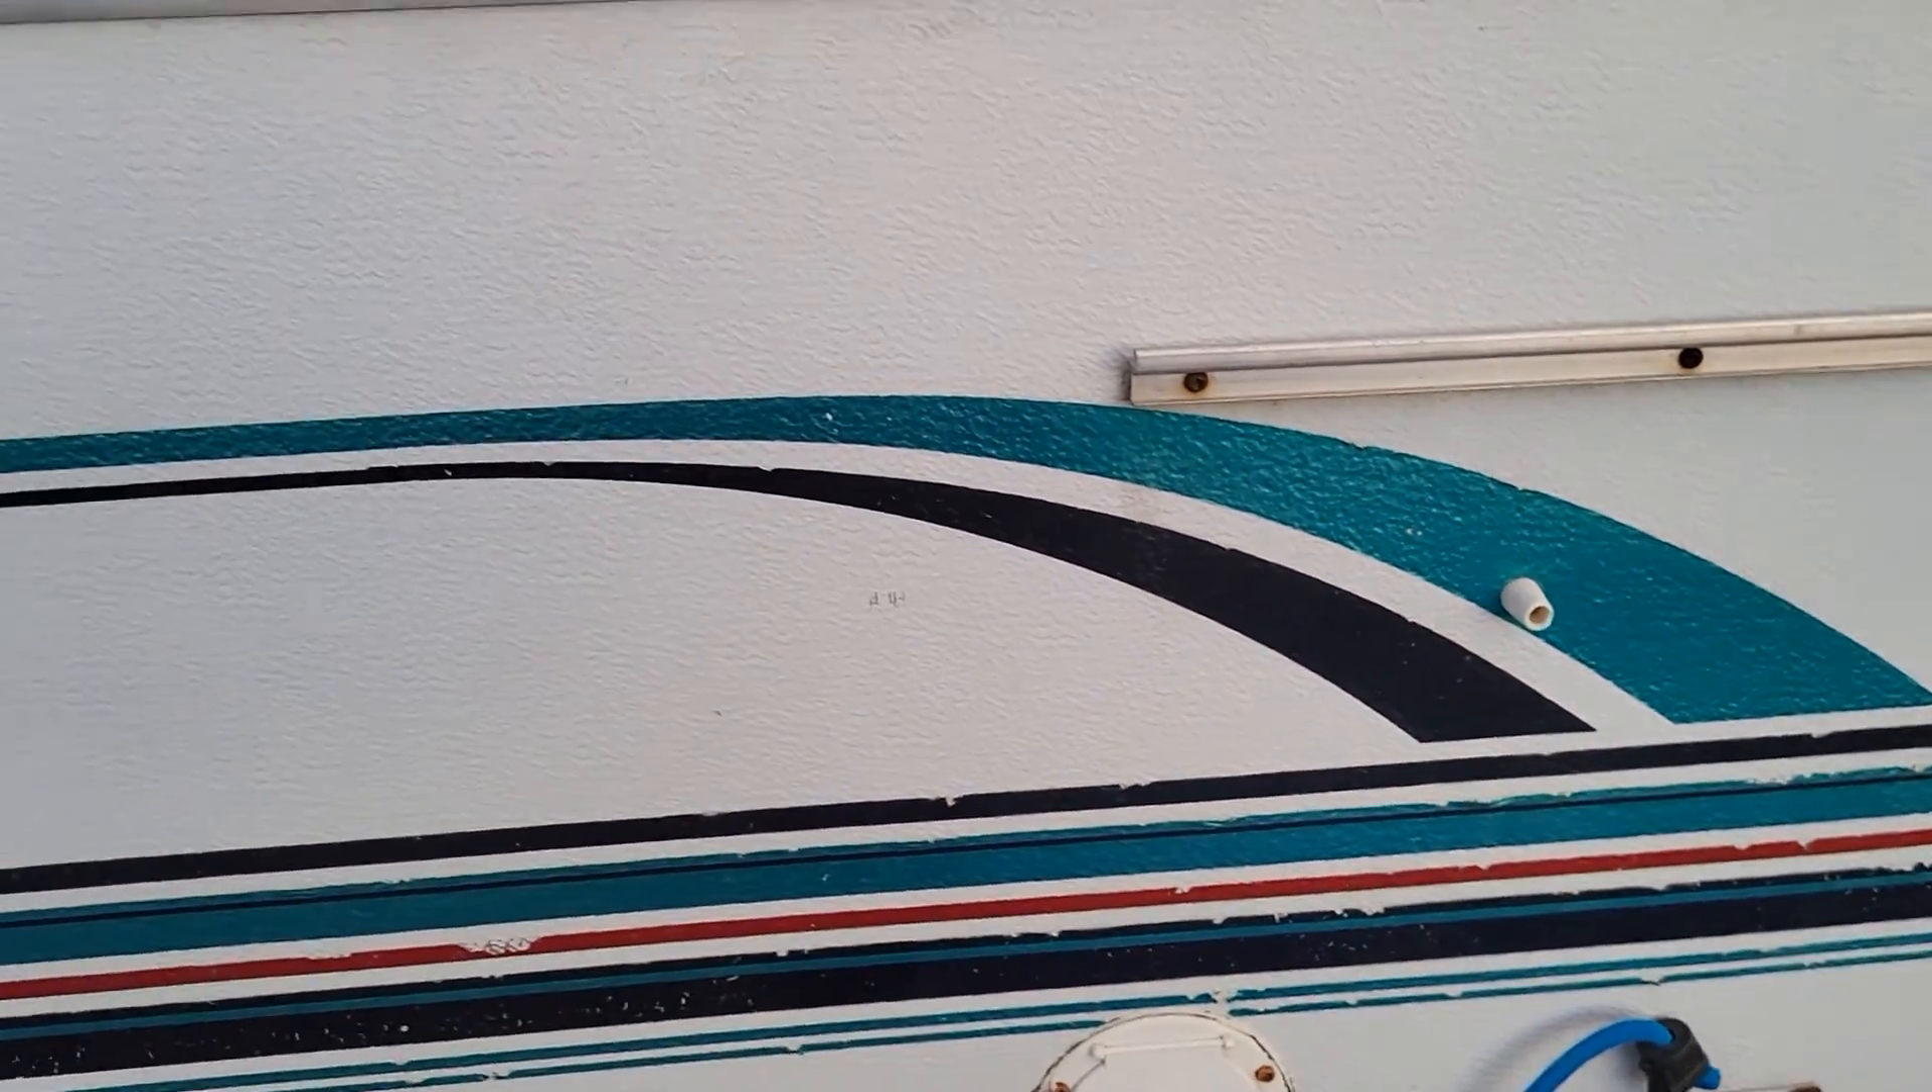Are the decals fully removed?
No.